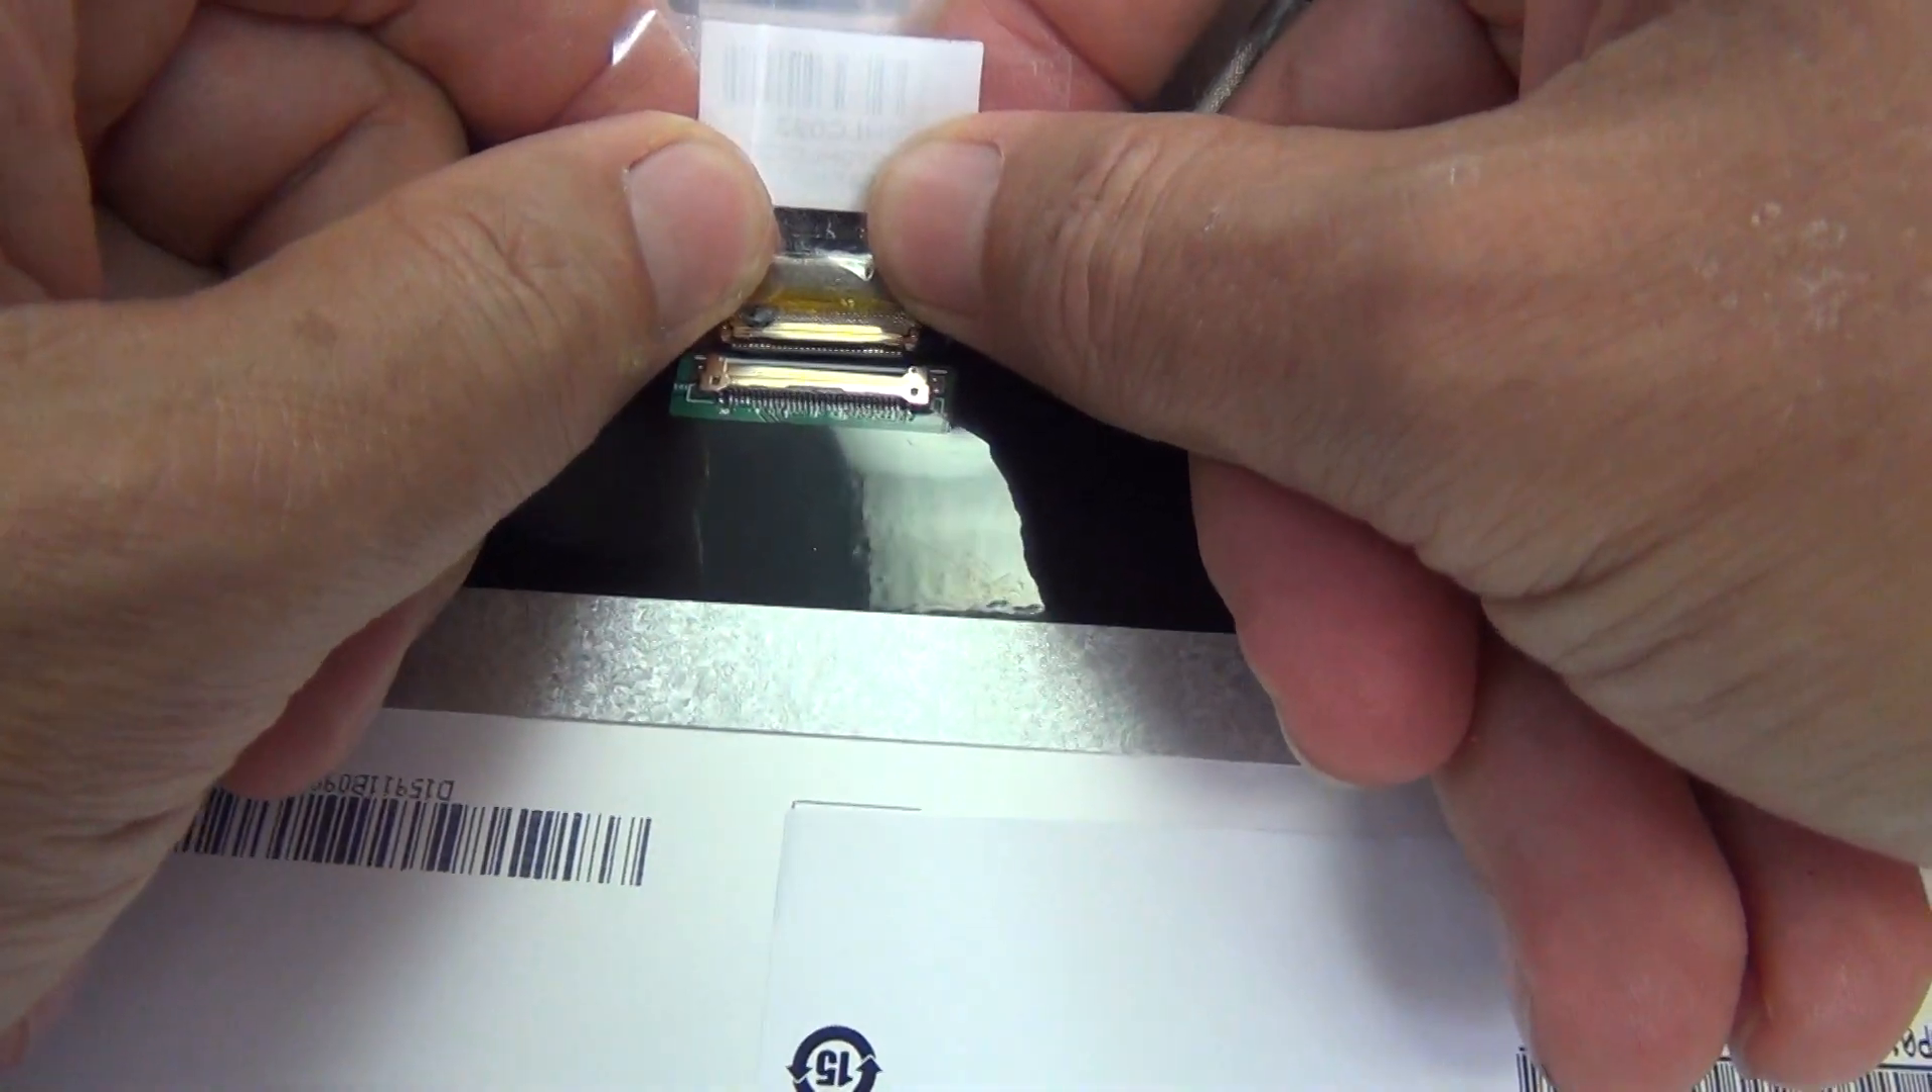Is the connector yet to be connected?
Yes.